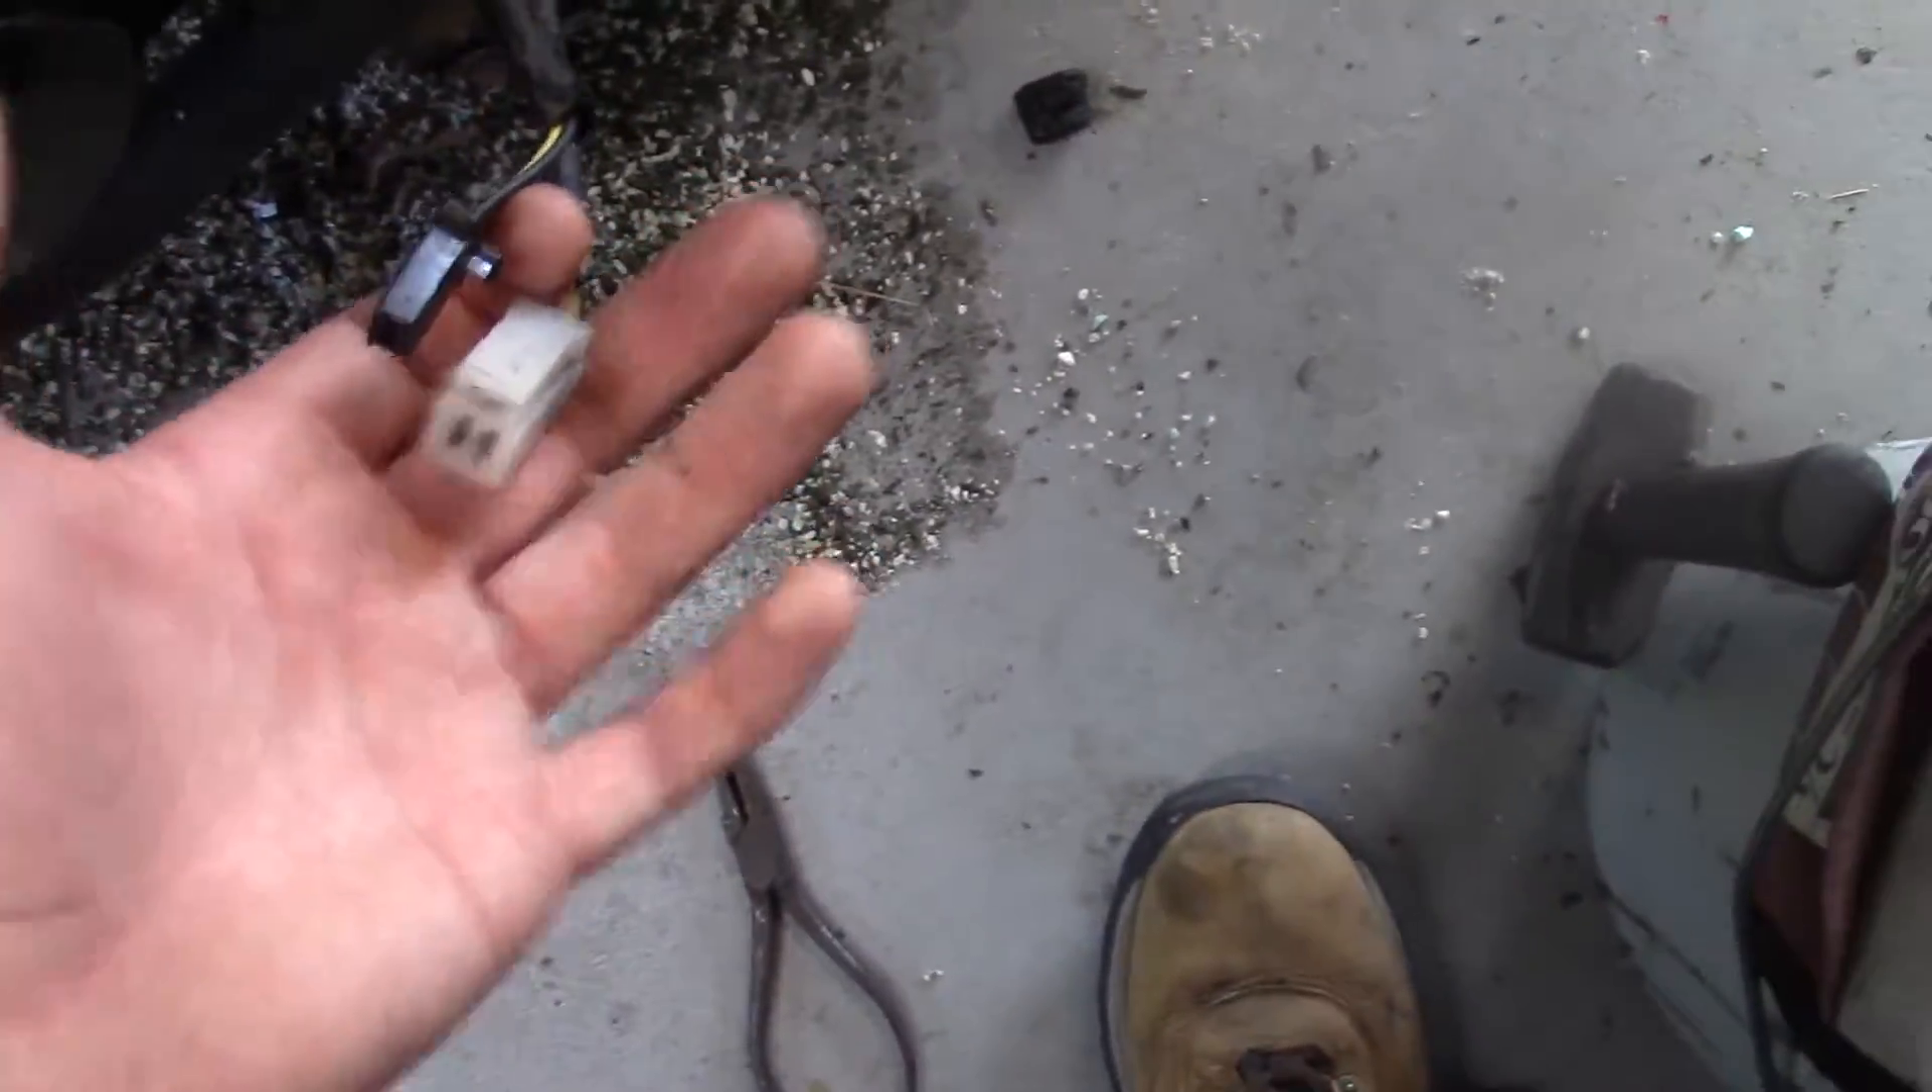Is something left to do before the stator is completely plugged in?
Yes.